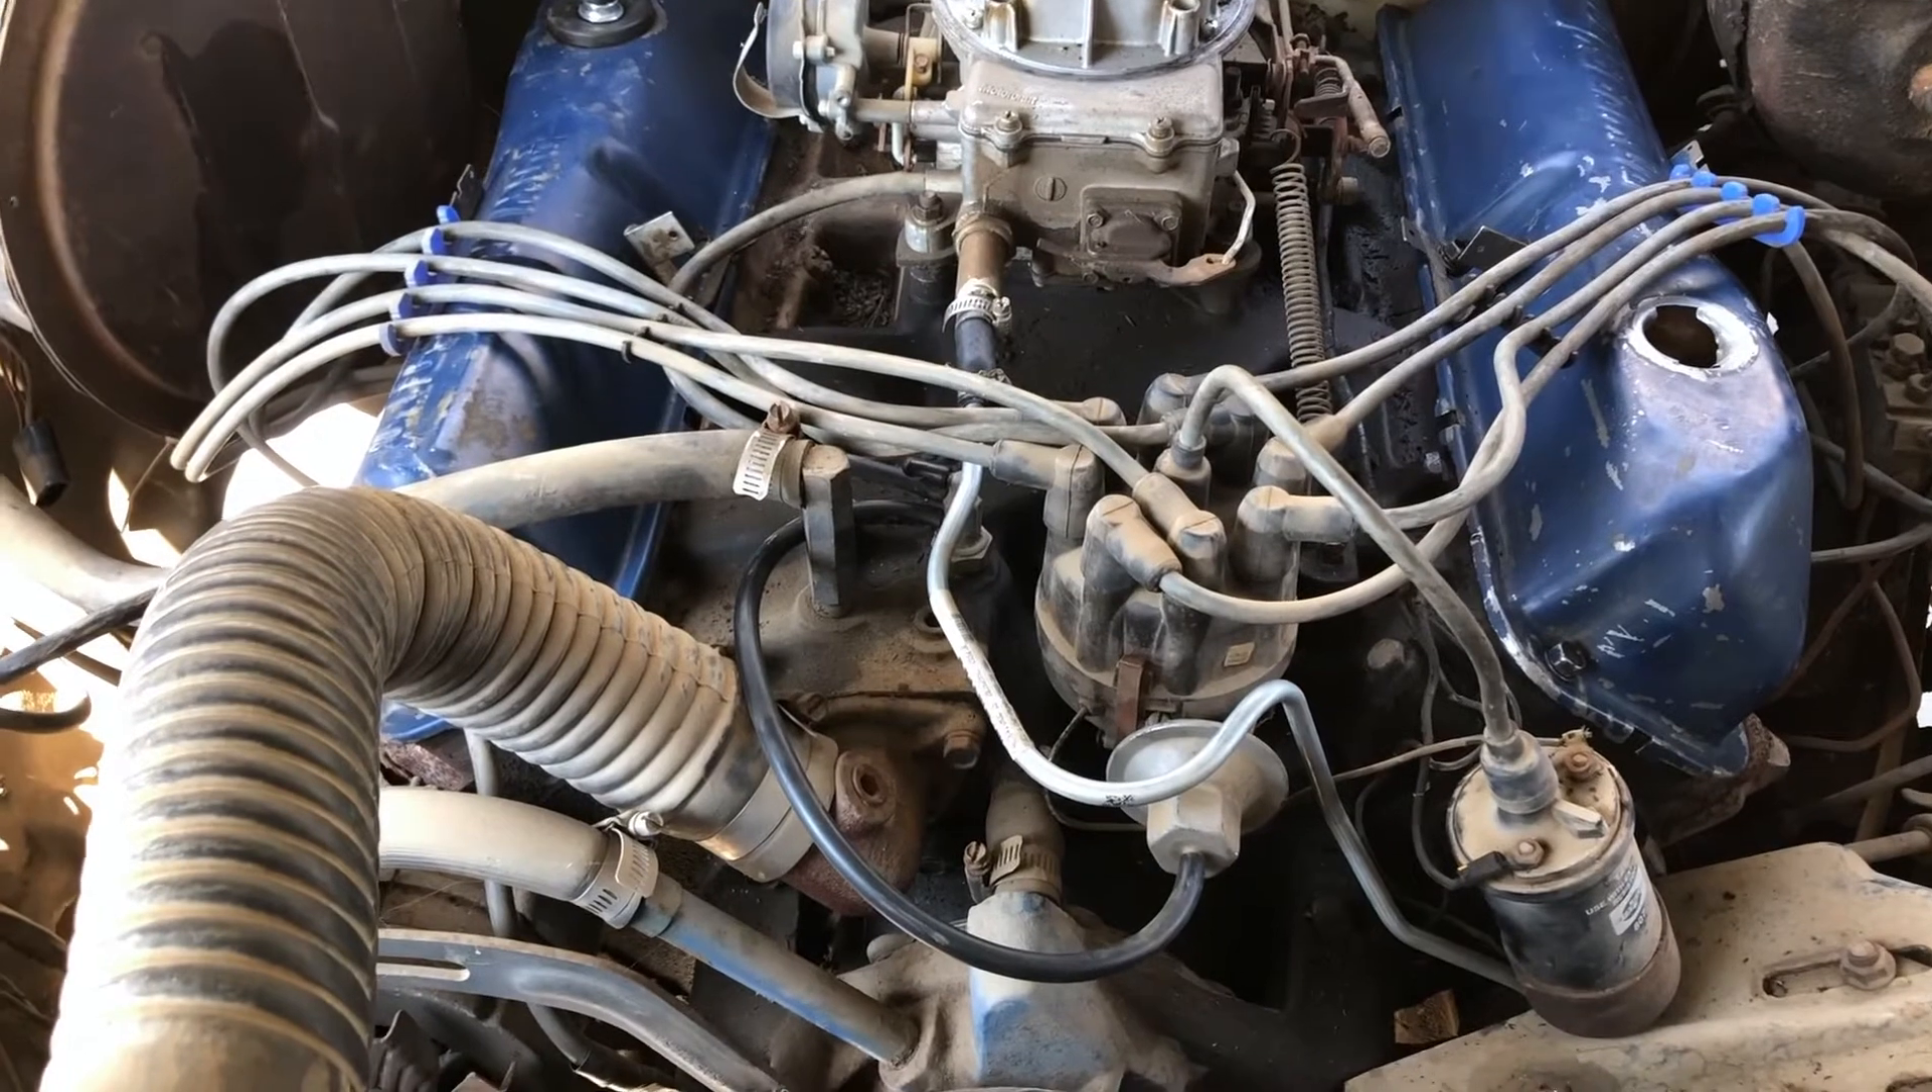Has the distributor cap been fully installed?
Yes.